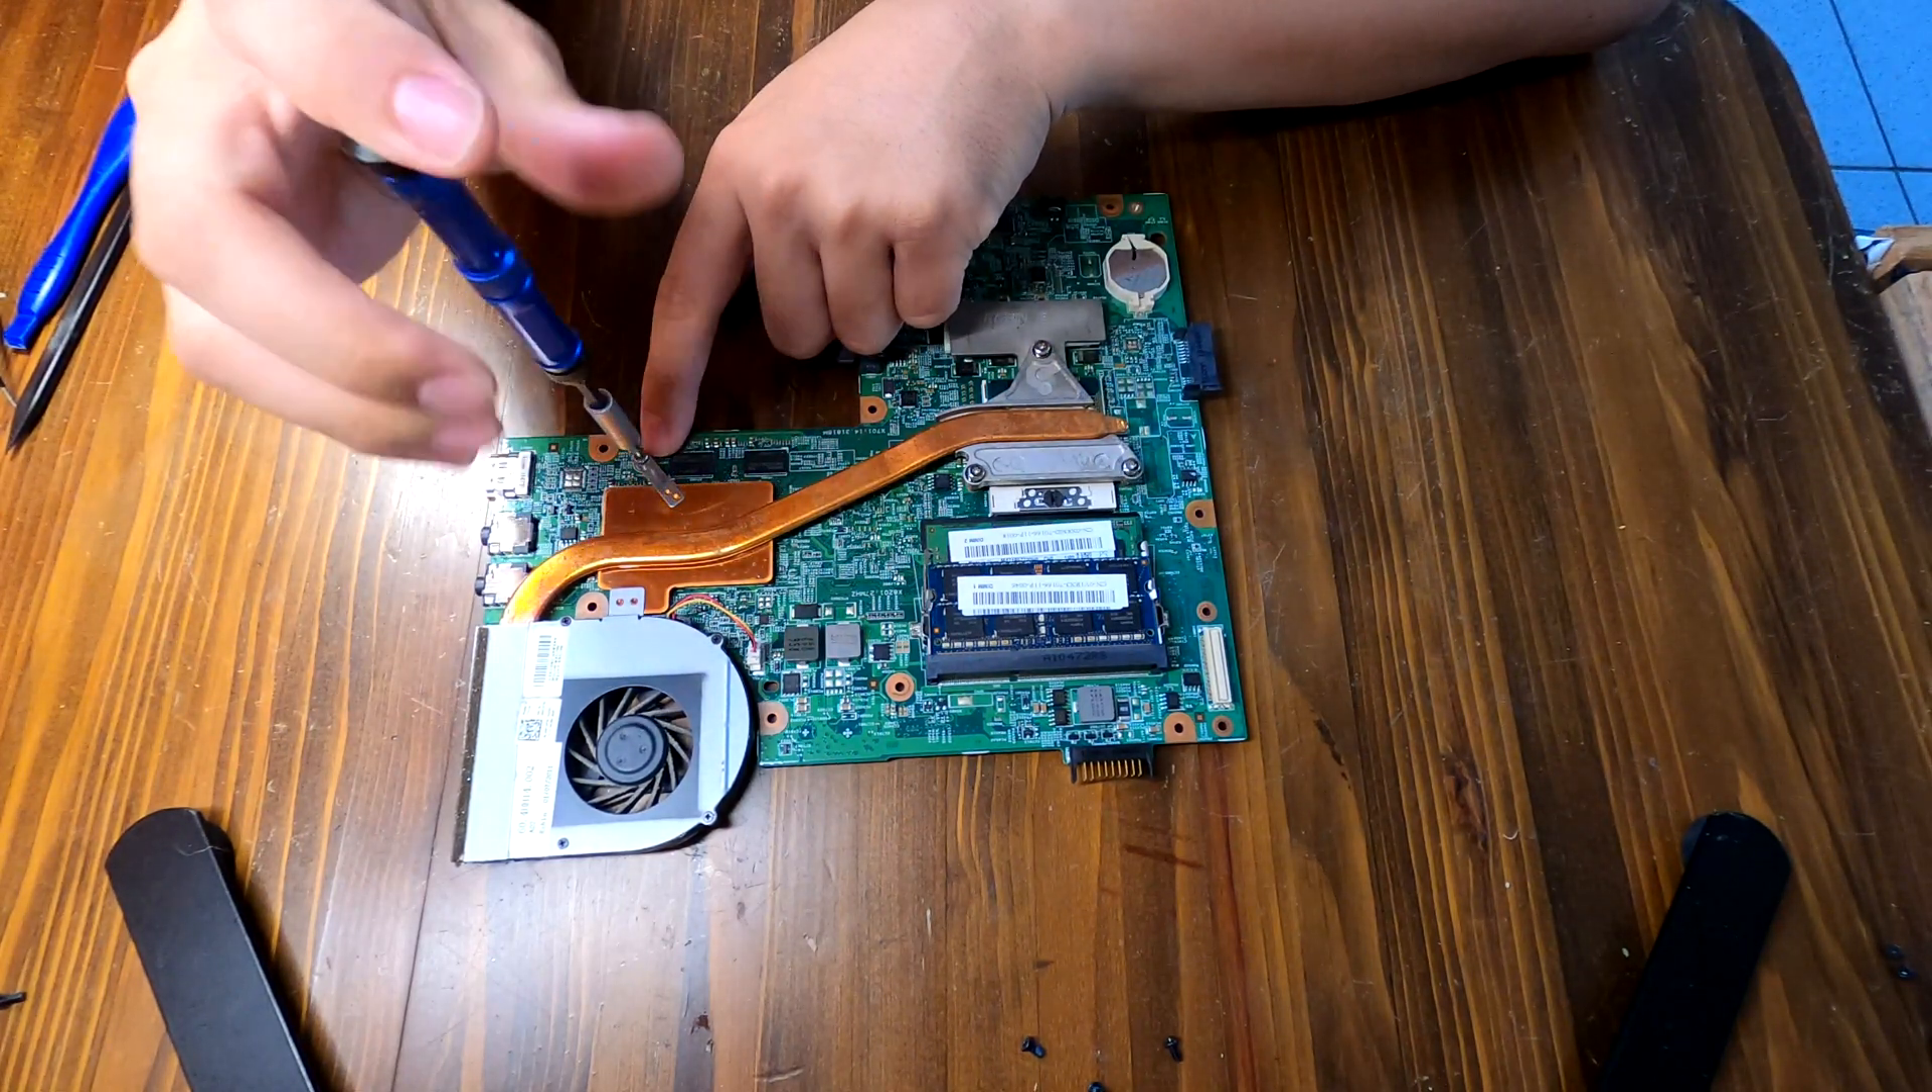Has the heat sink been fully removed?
No.